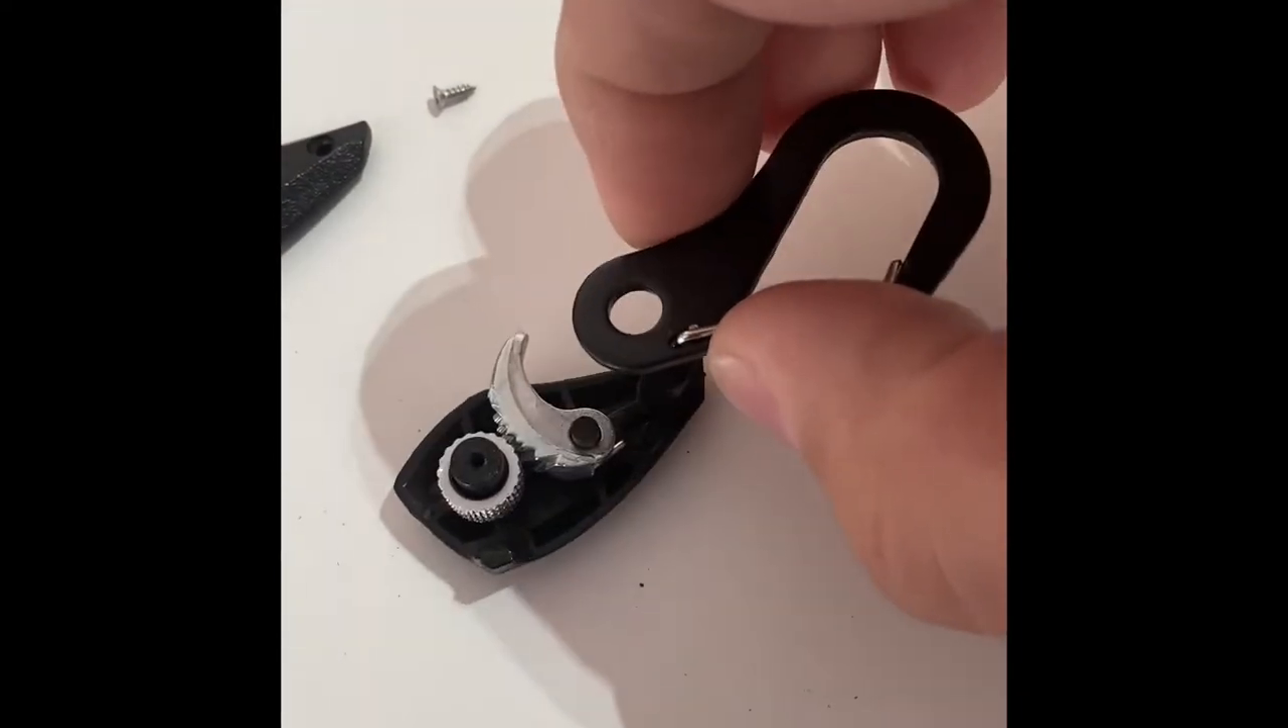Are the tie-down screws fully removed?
Yes.